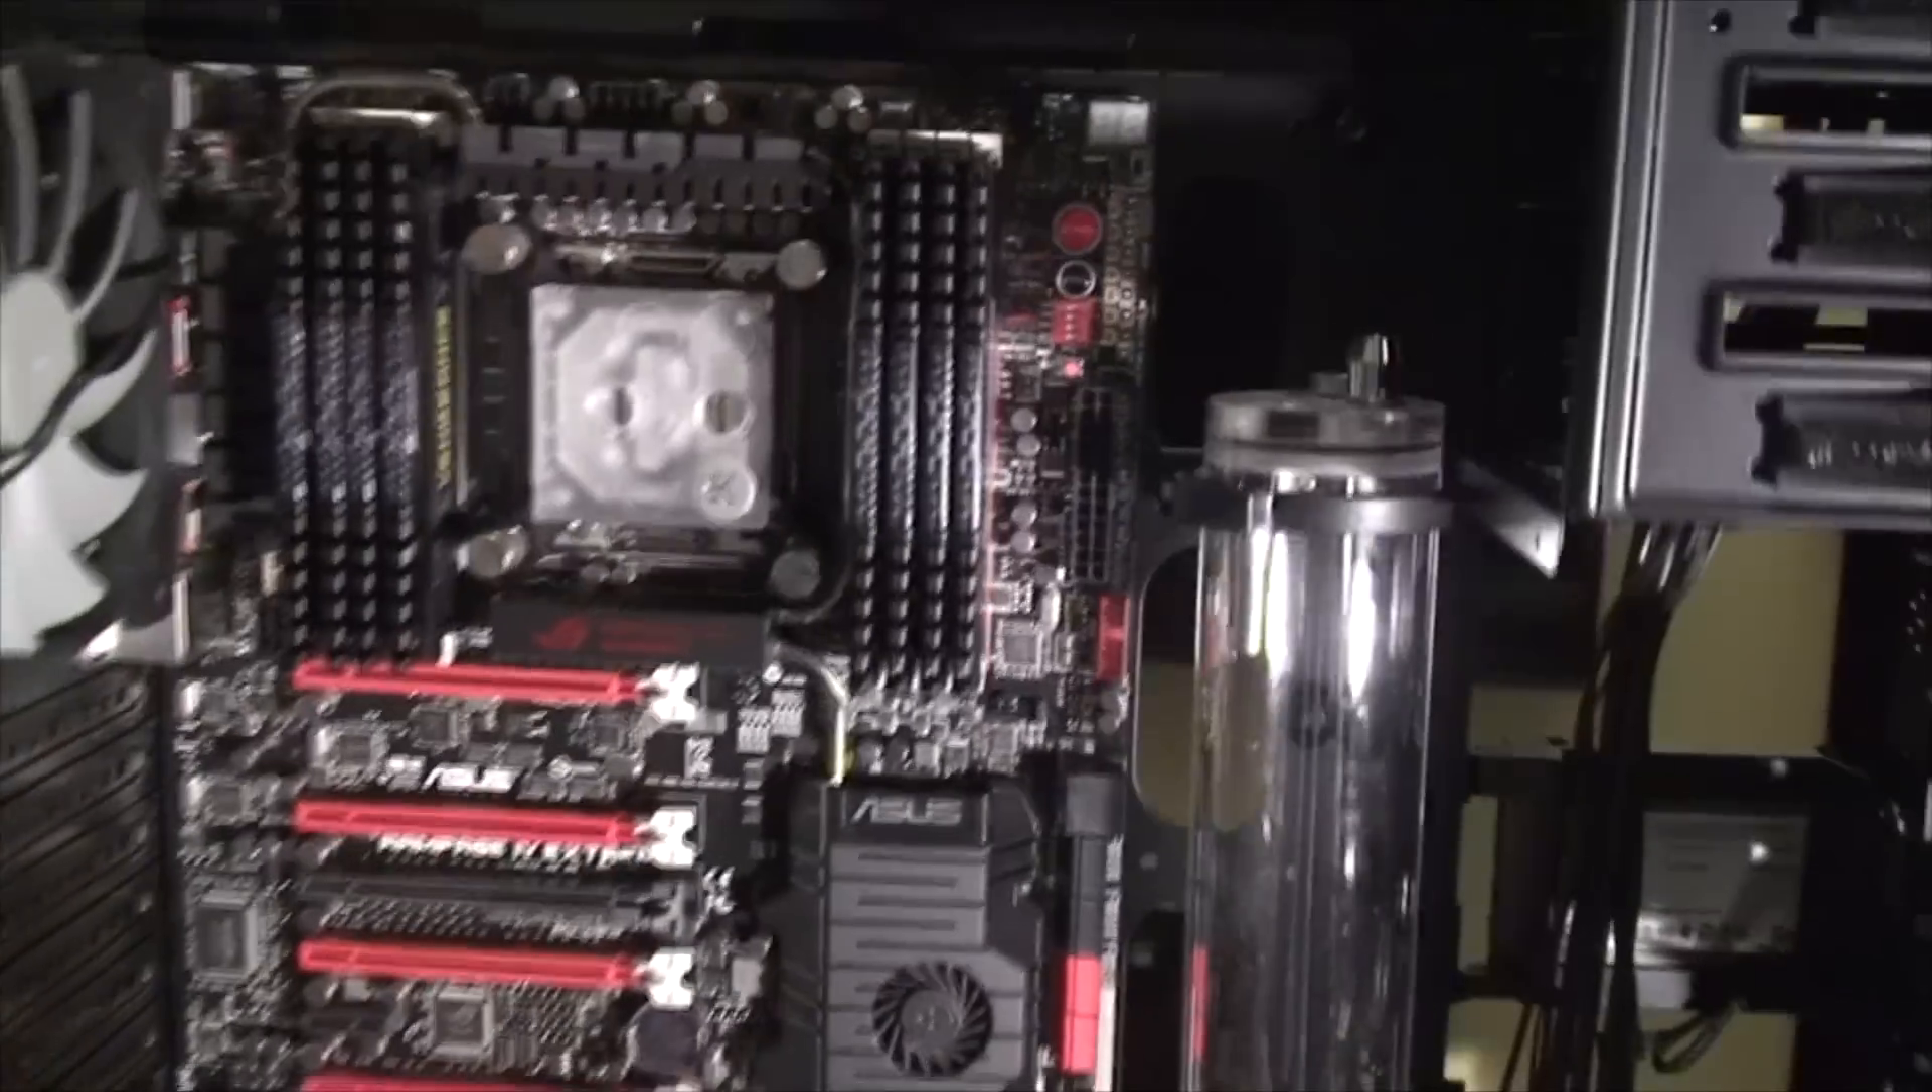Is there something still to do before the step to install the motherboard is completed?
No.